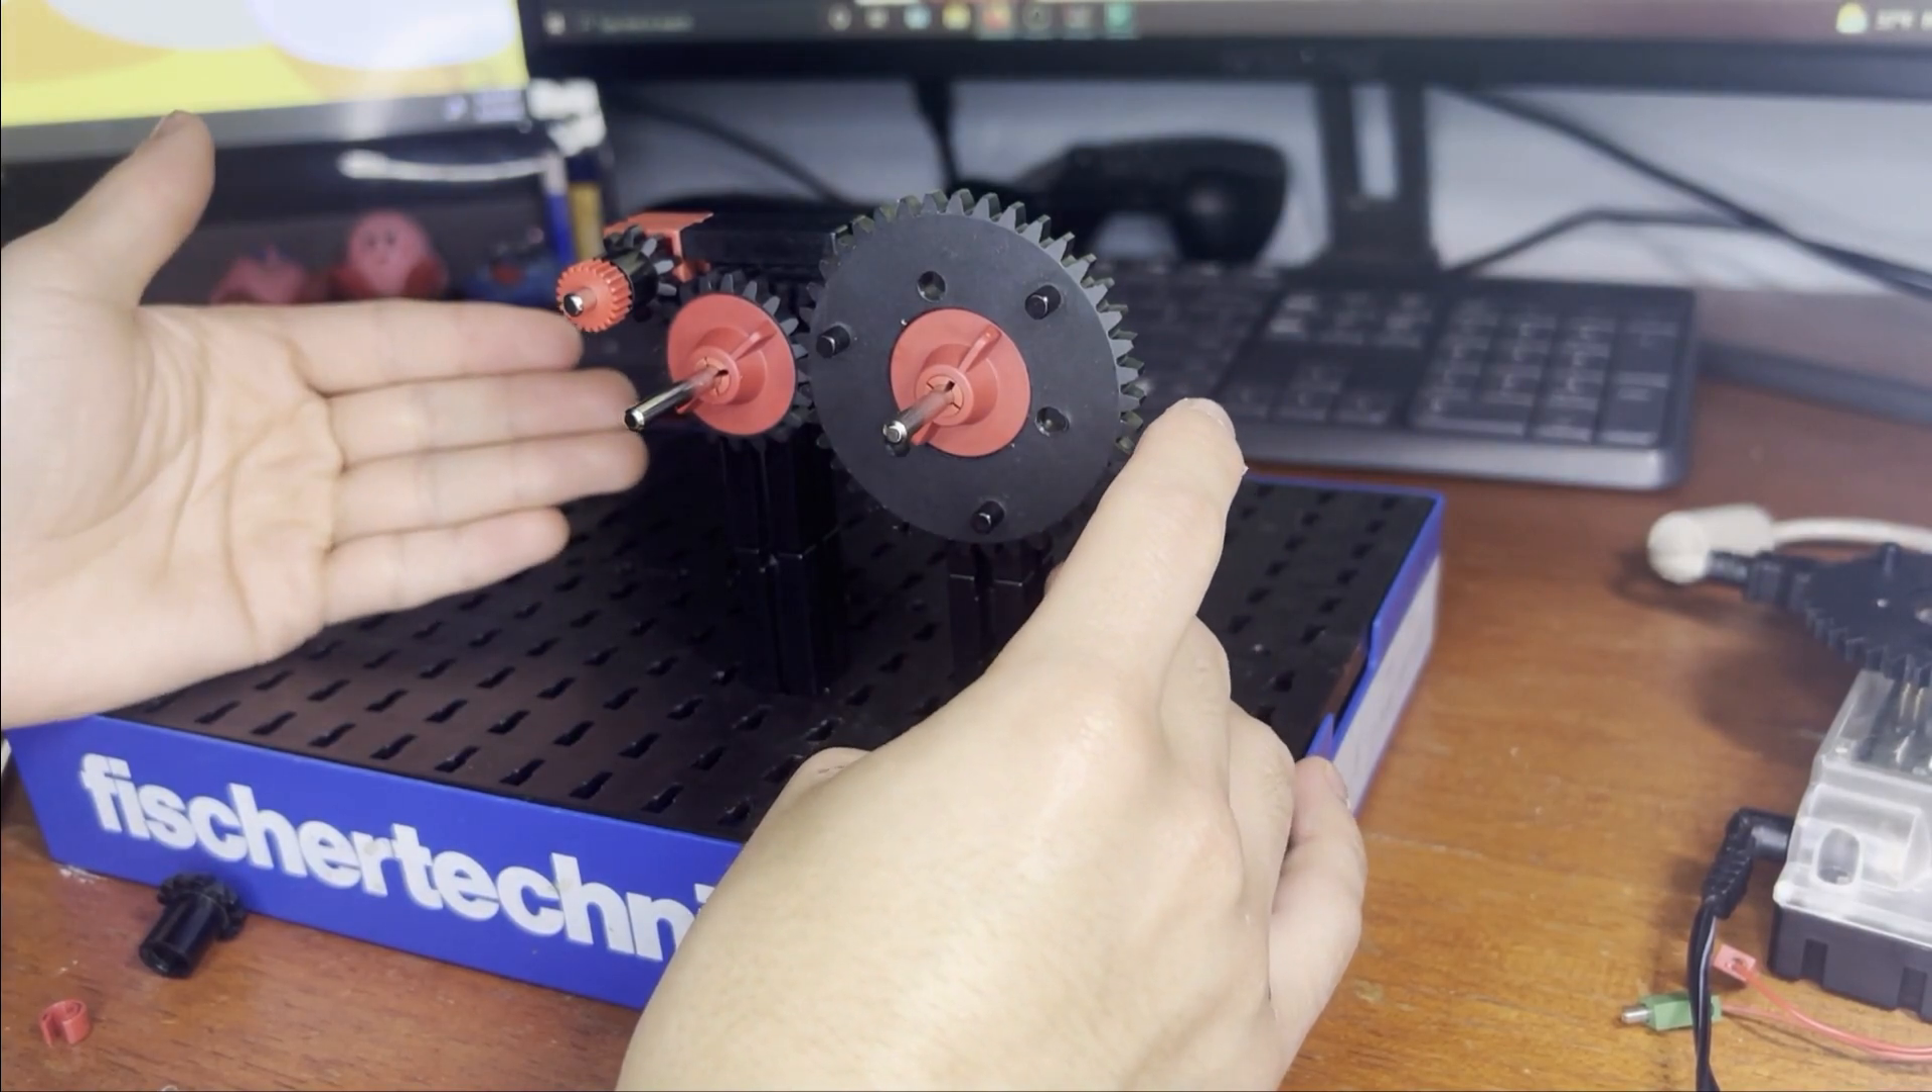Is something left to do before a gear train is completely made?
No.